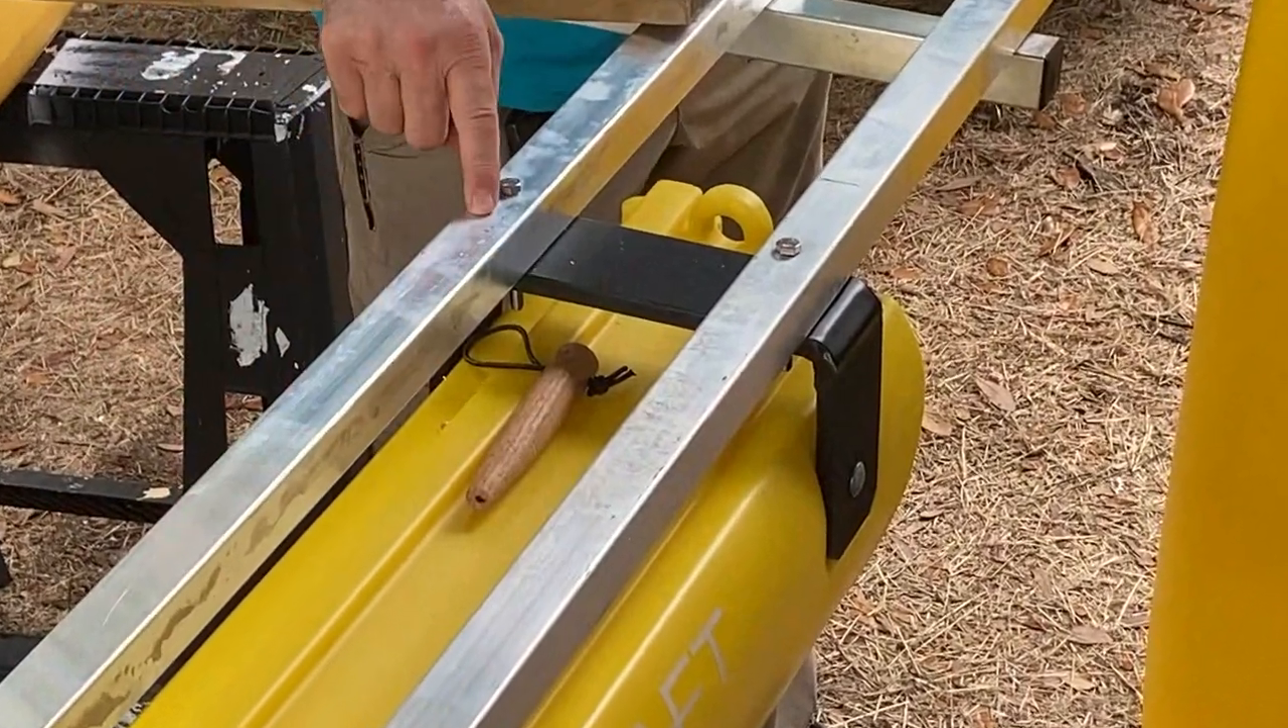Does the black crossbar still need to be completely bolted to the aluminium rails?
No.